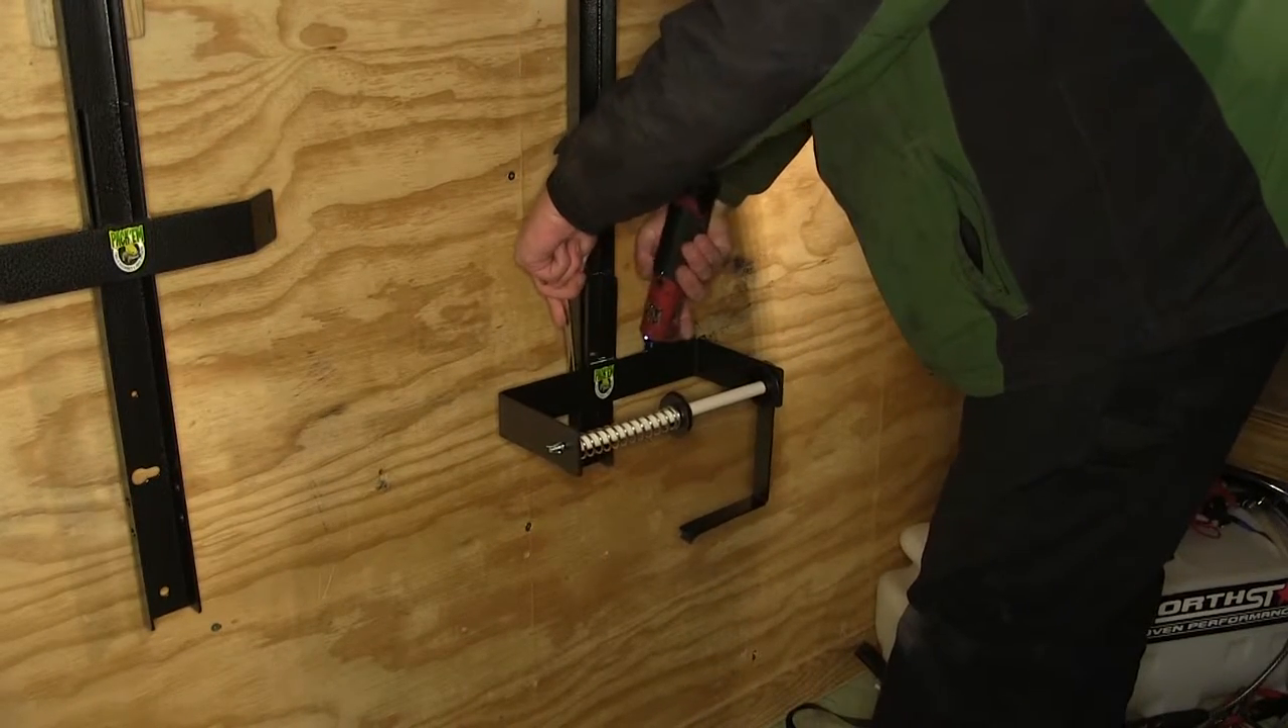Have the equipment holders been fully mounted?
No.